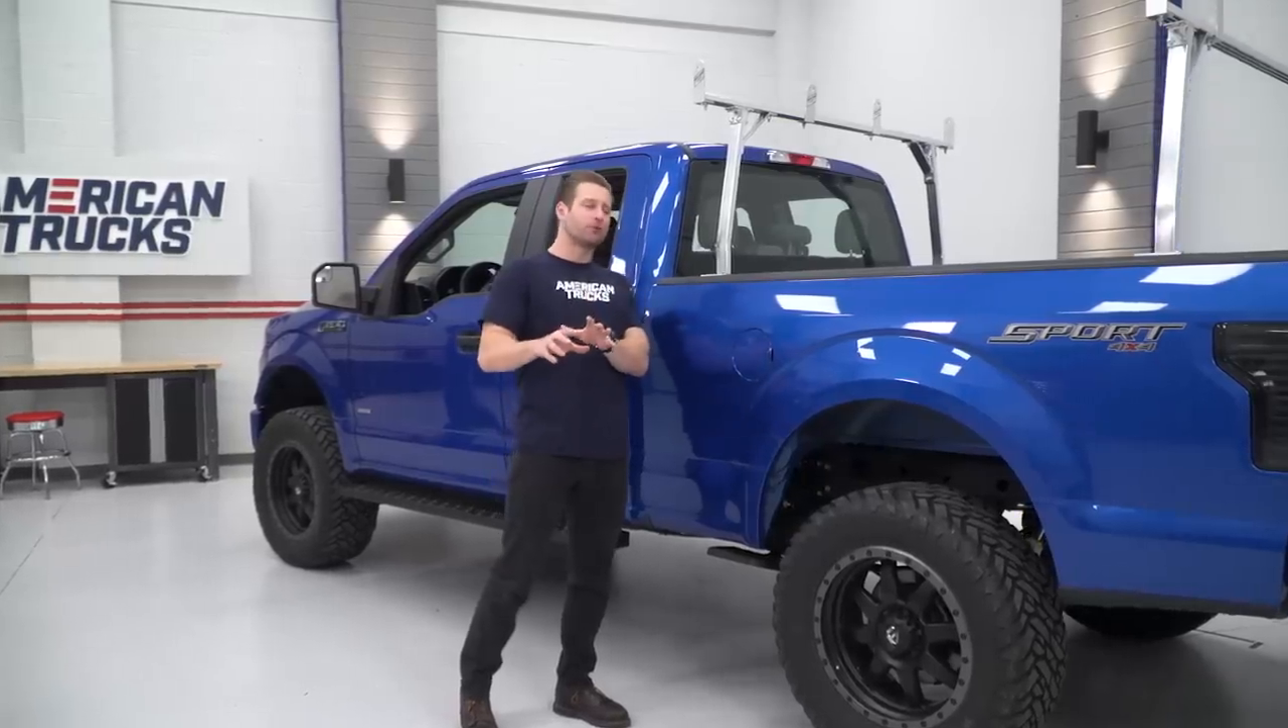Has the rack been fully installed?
Yes.